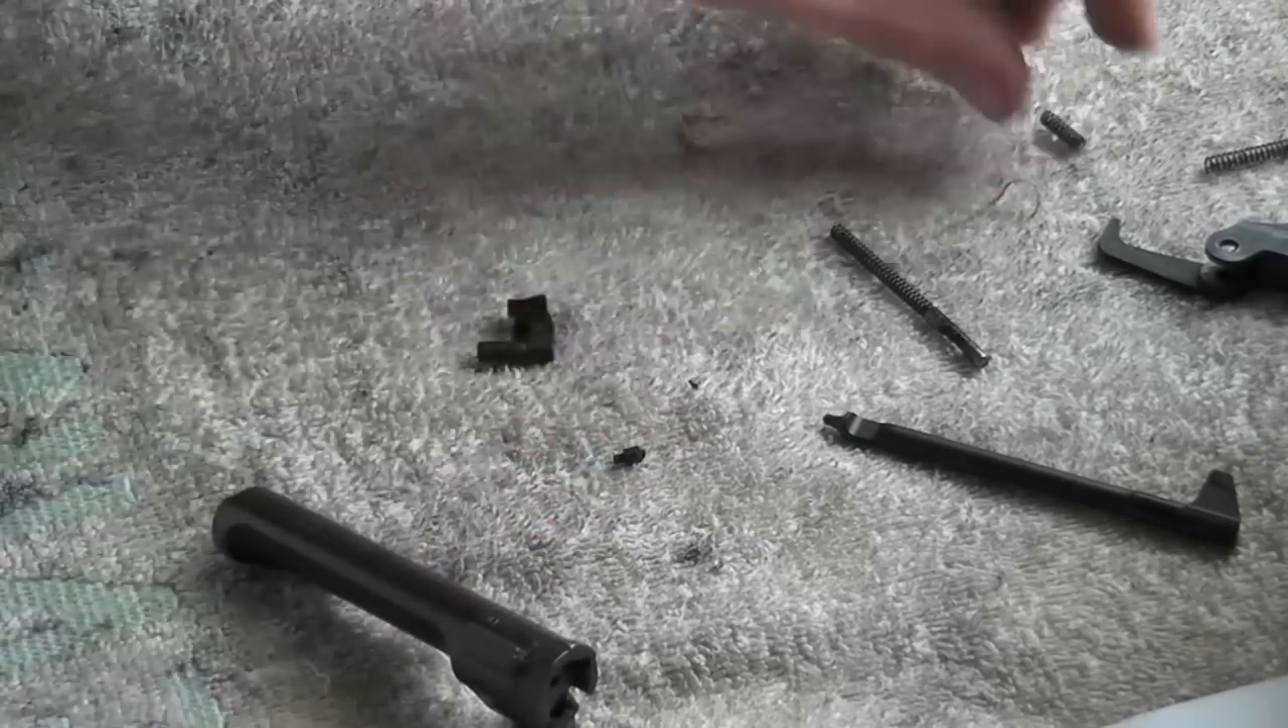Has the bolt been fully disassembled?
Yes.